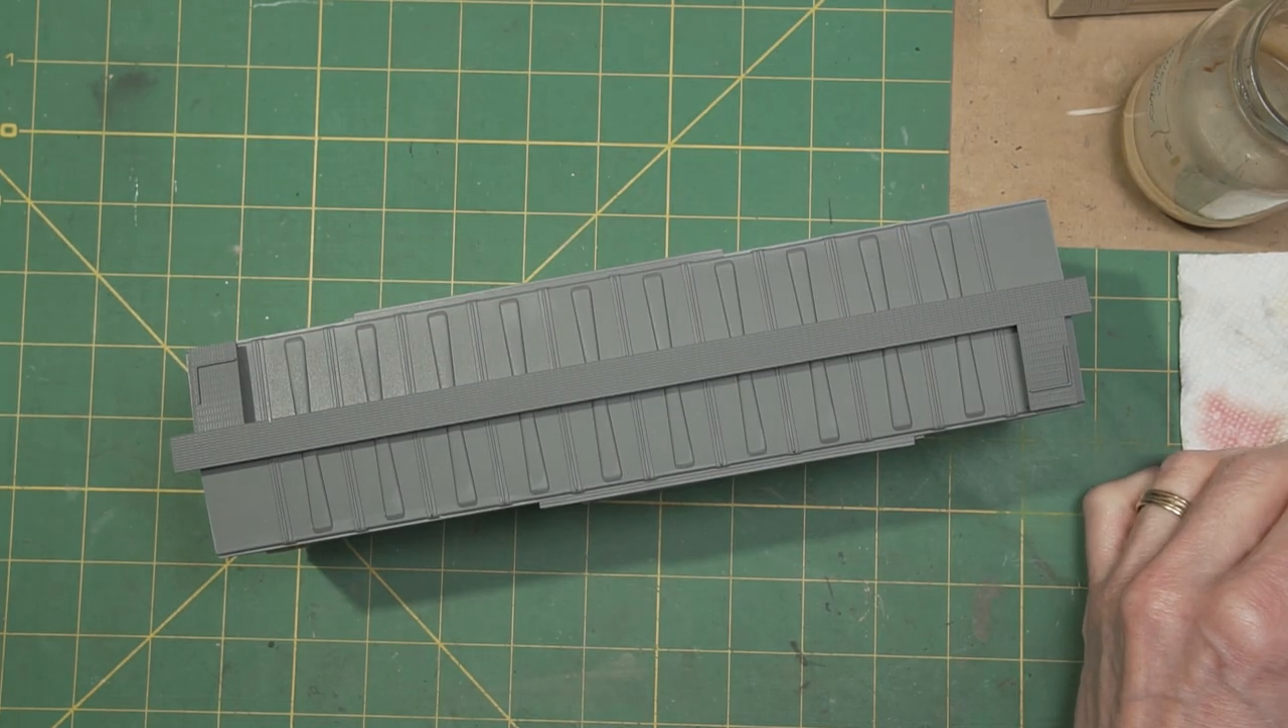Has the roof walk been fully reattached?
Yes.